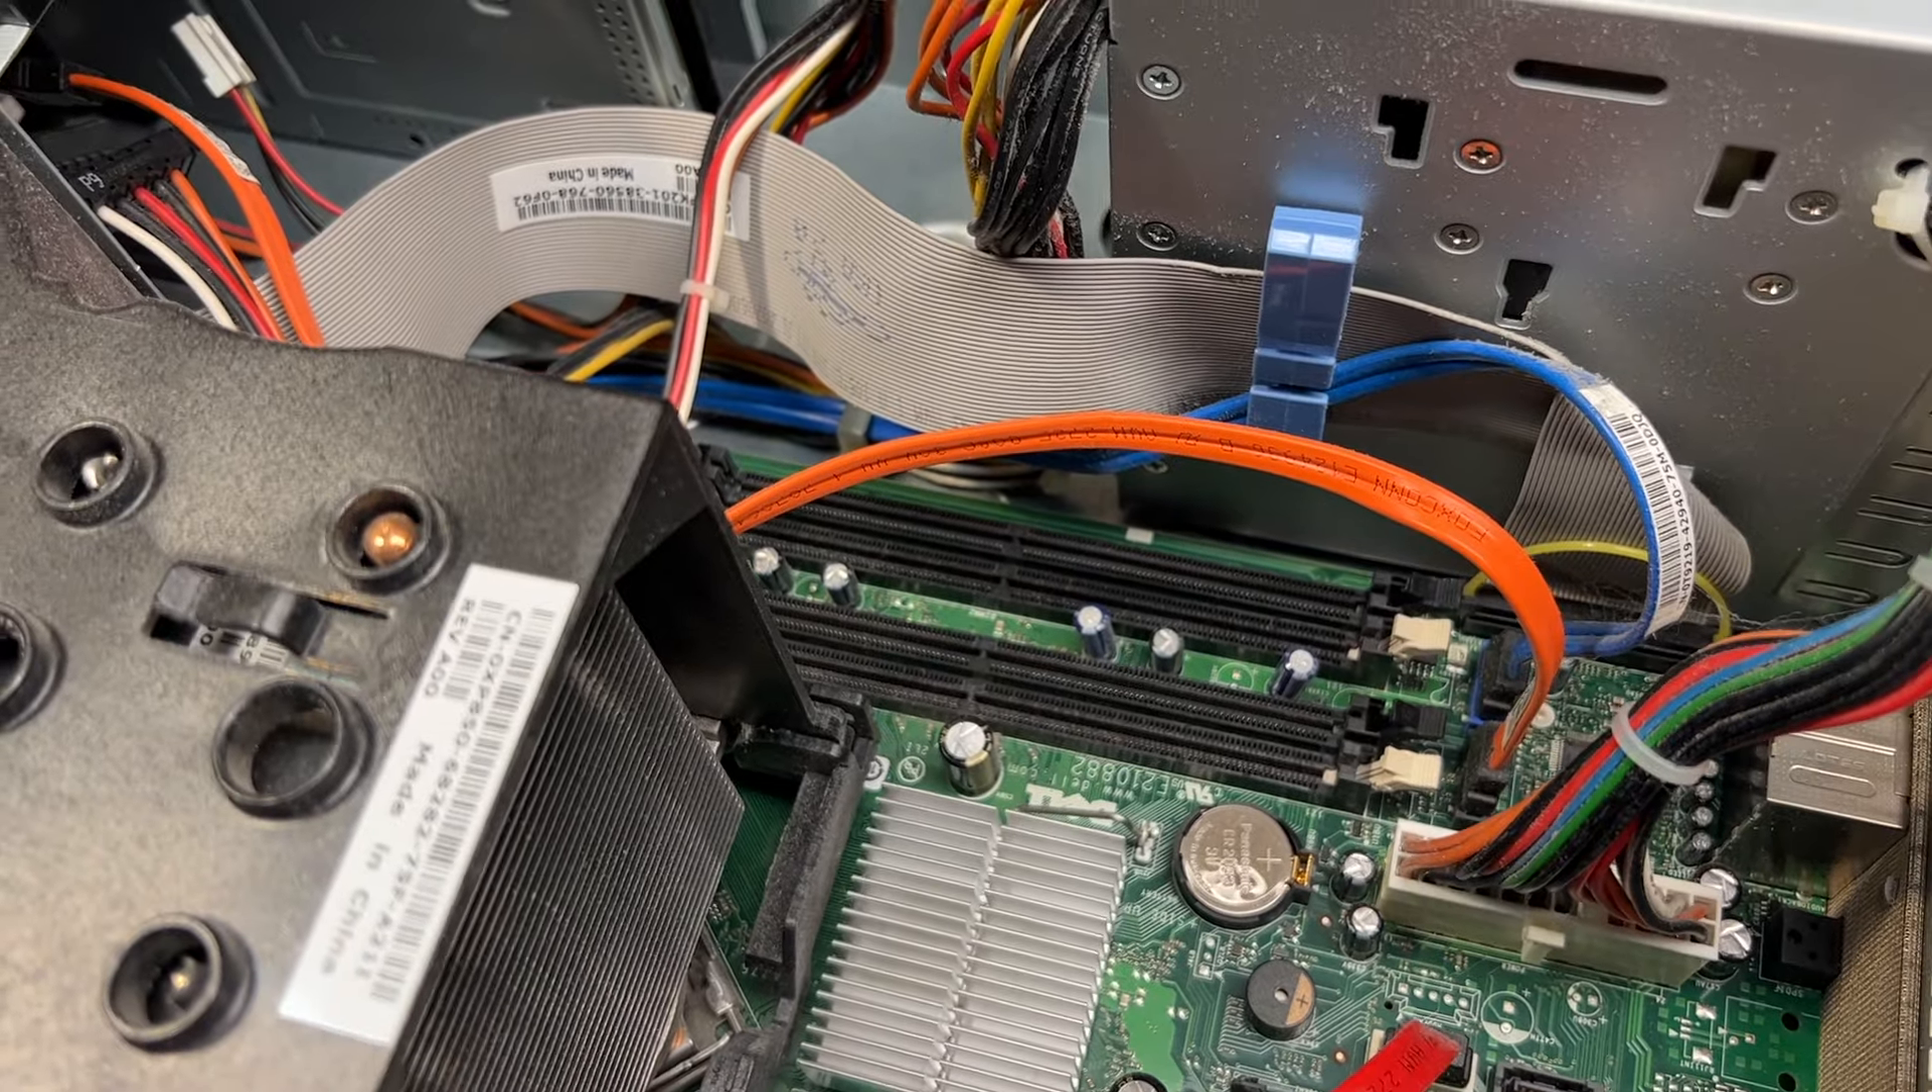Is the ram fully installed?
No.